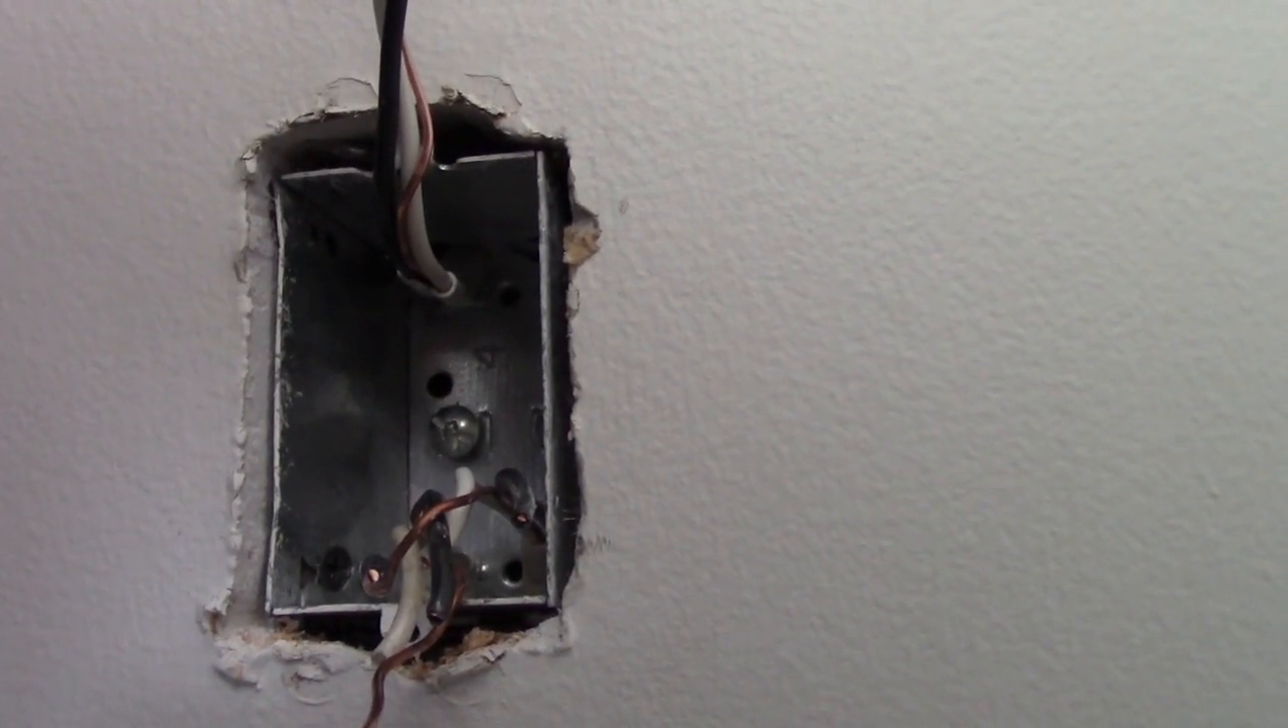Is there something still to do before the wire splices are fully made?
Yes.